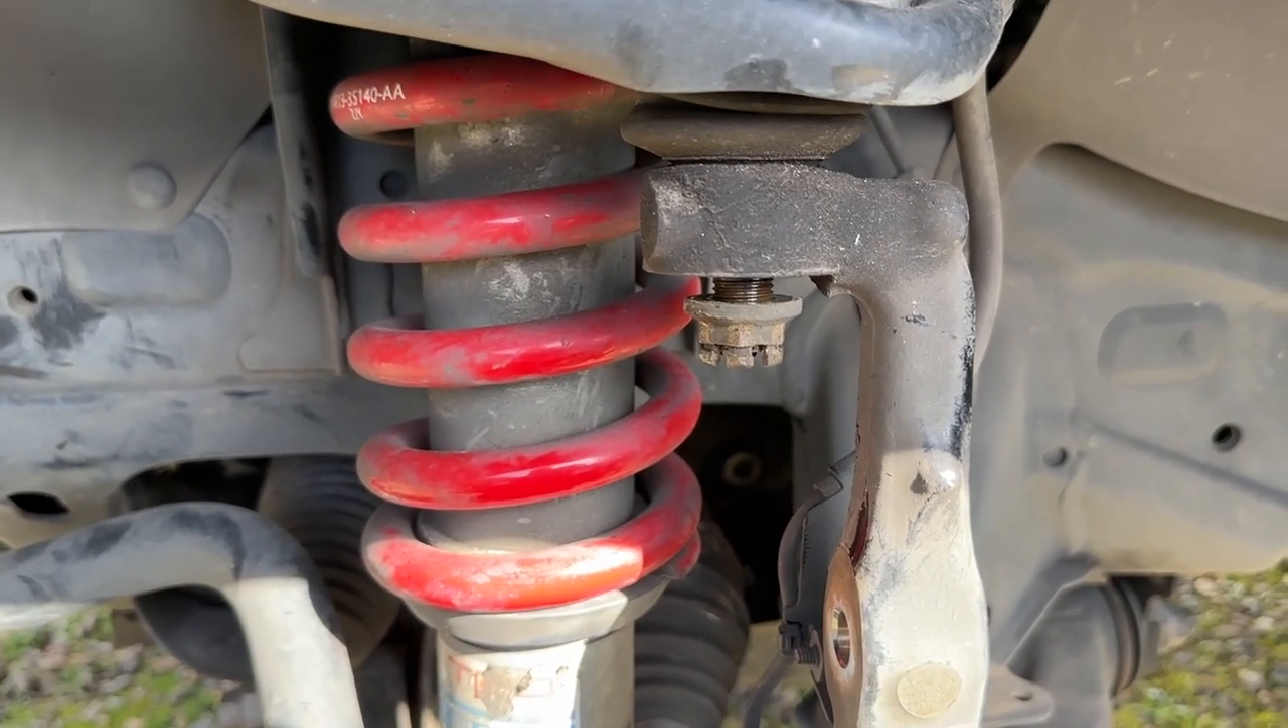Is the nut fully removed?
No.